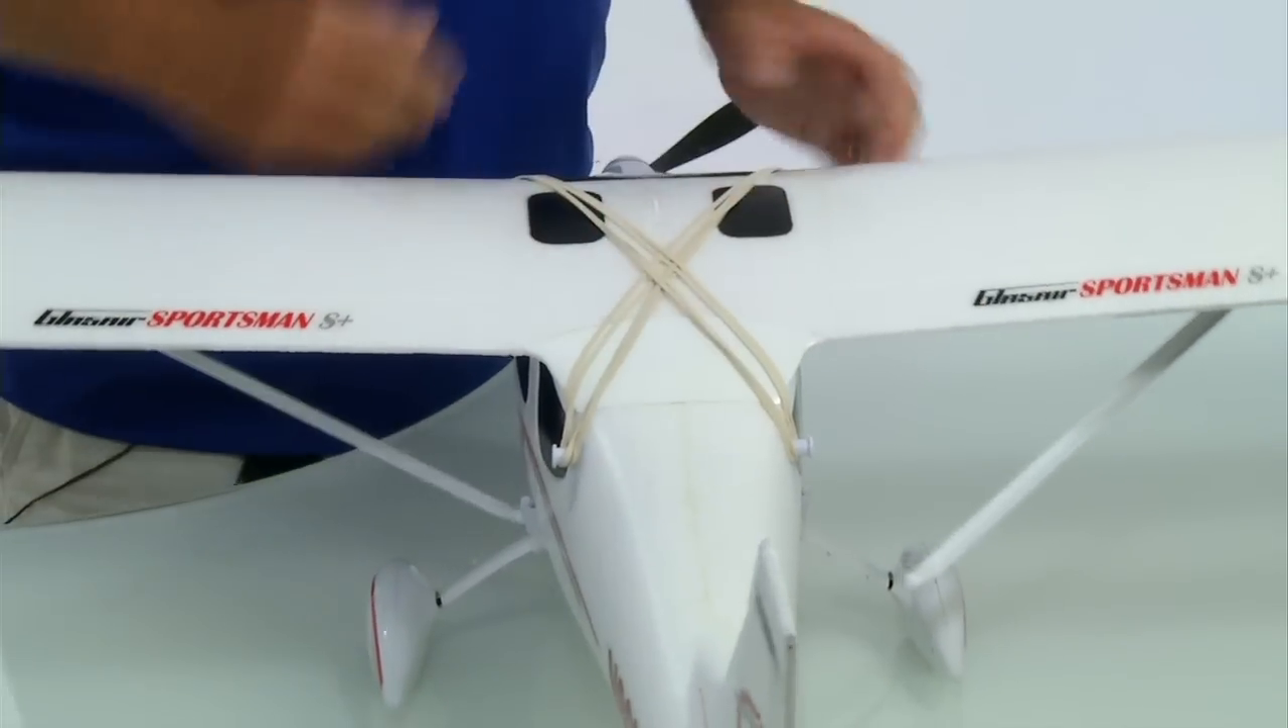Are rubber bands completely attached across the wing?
Yes.